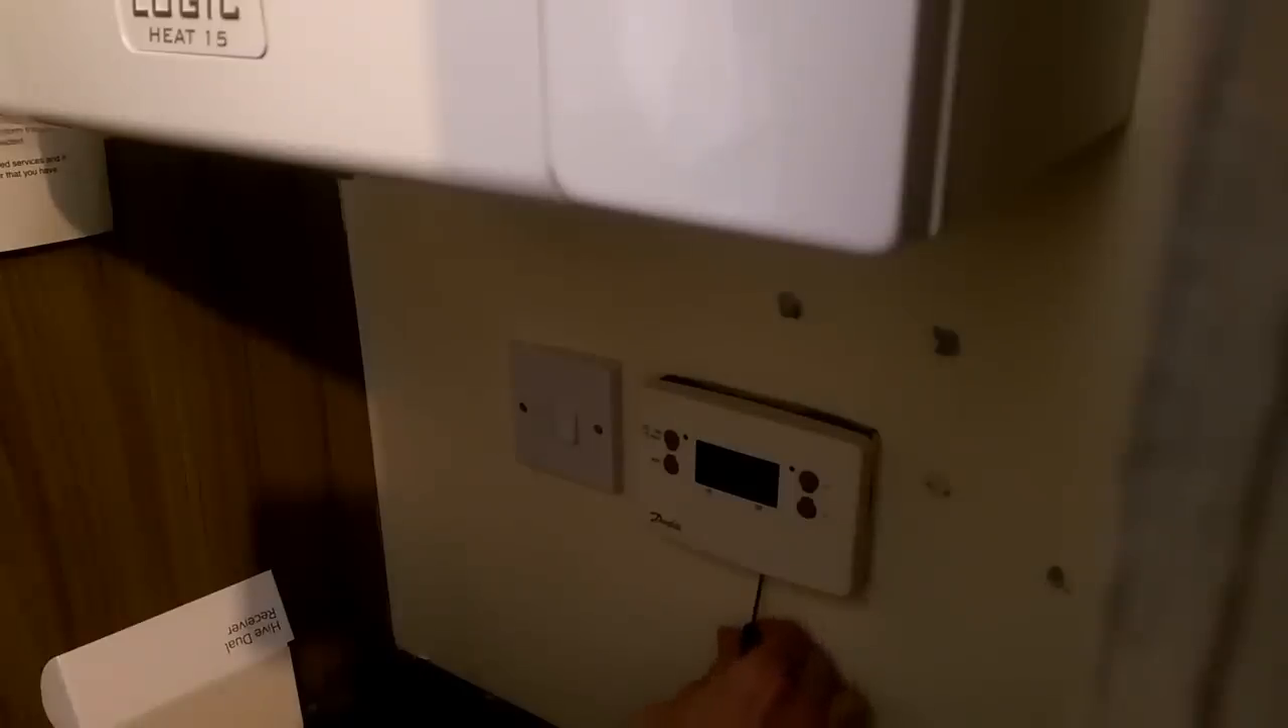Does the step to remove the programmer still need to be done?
Yes.